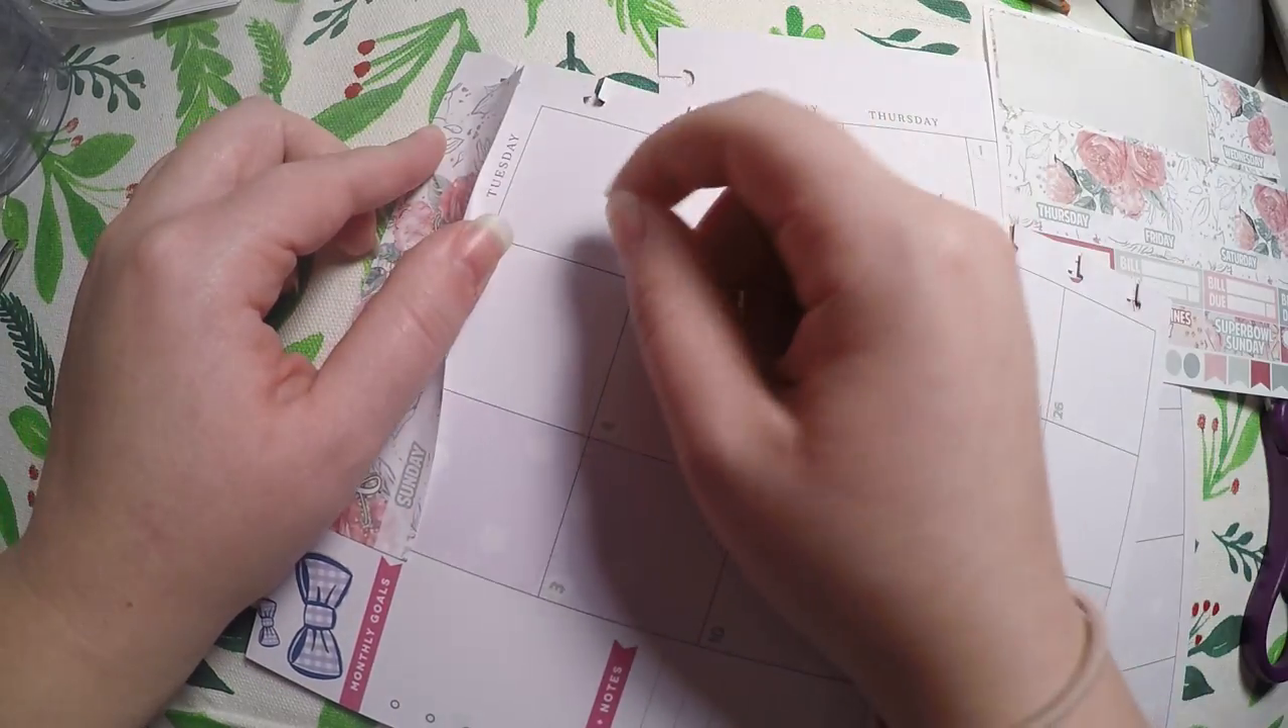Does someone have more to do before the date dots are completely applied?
Yes.